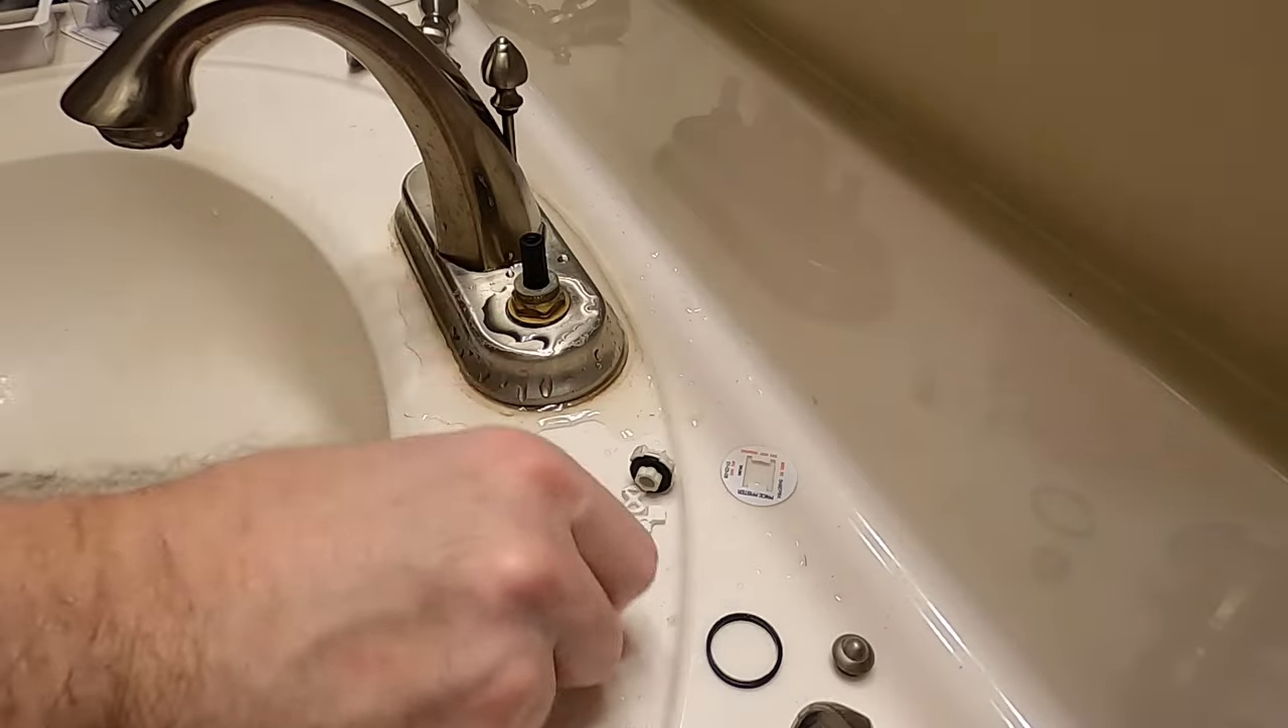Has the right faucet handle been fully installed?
No.